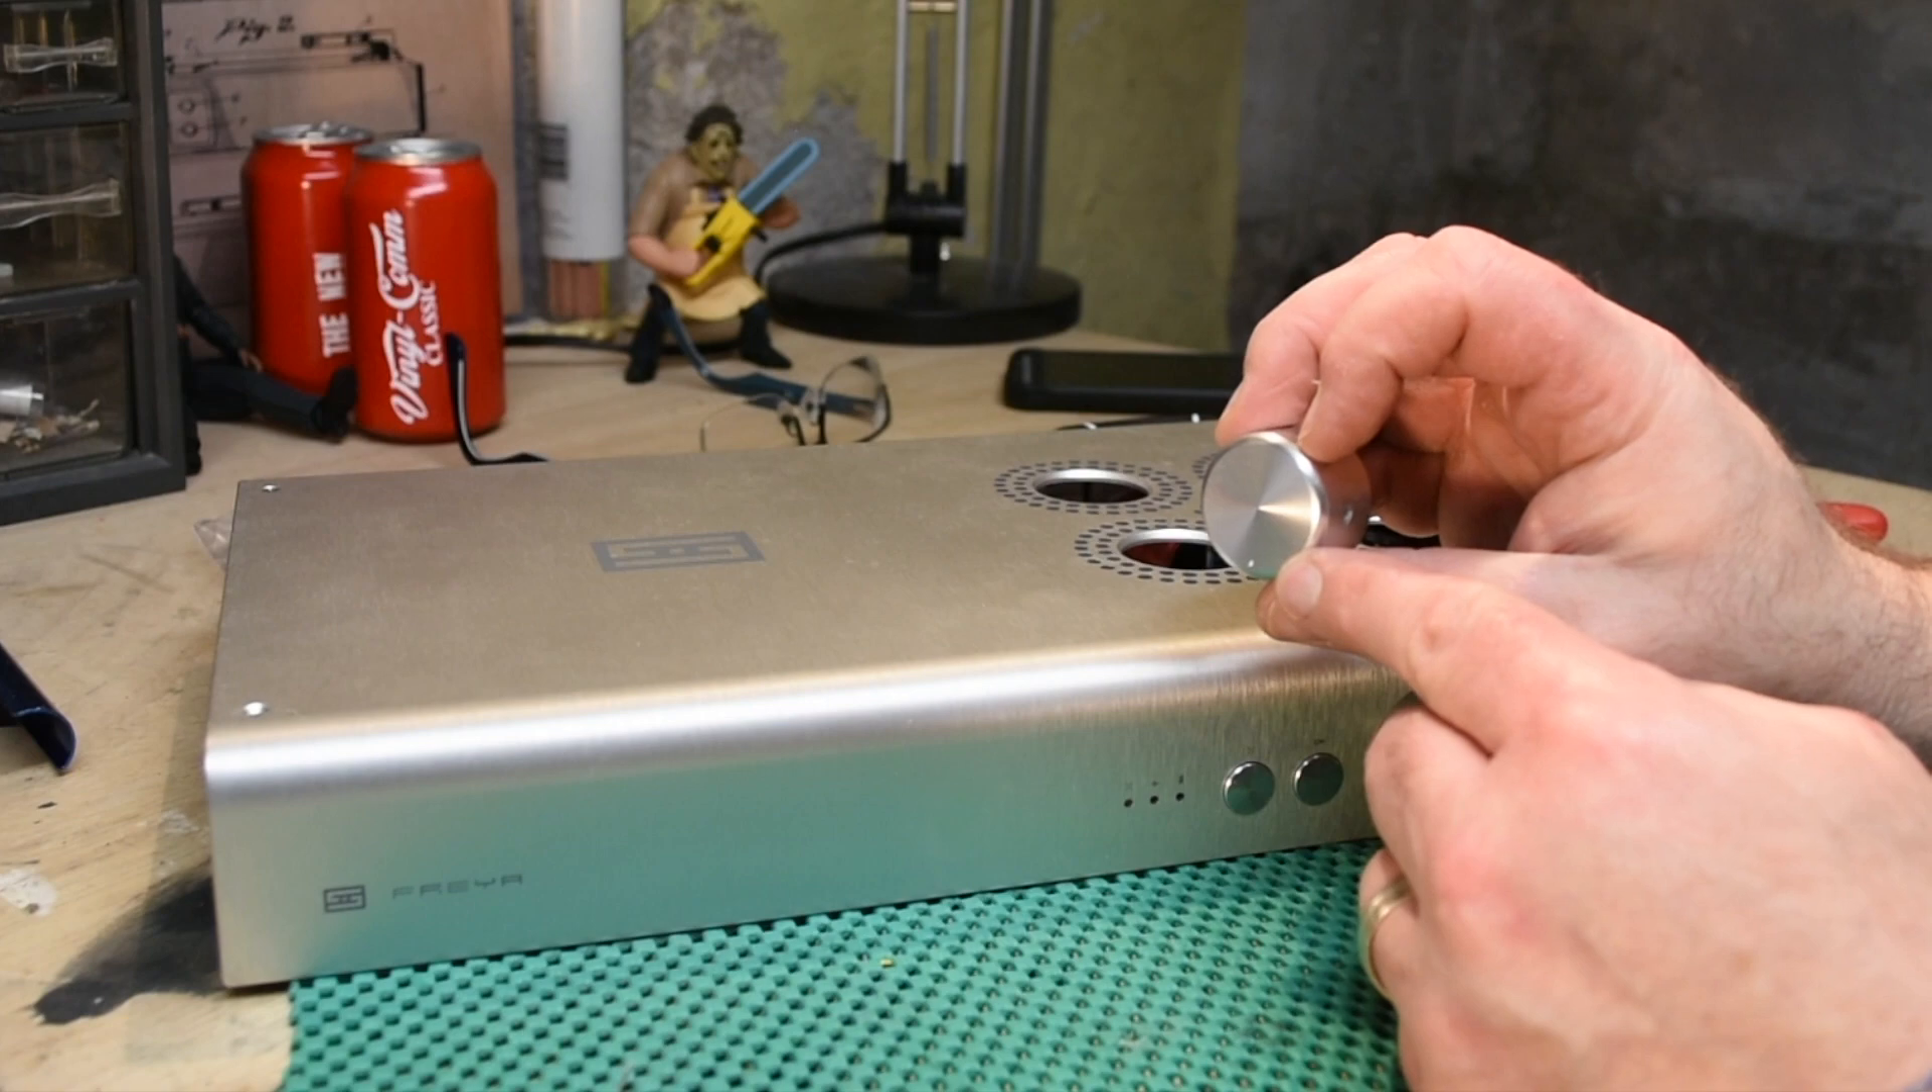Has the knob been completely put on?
No.